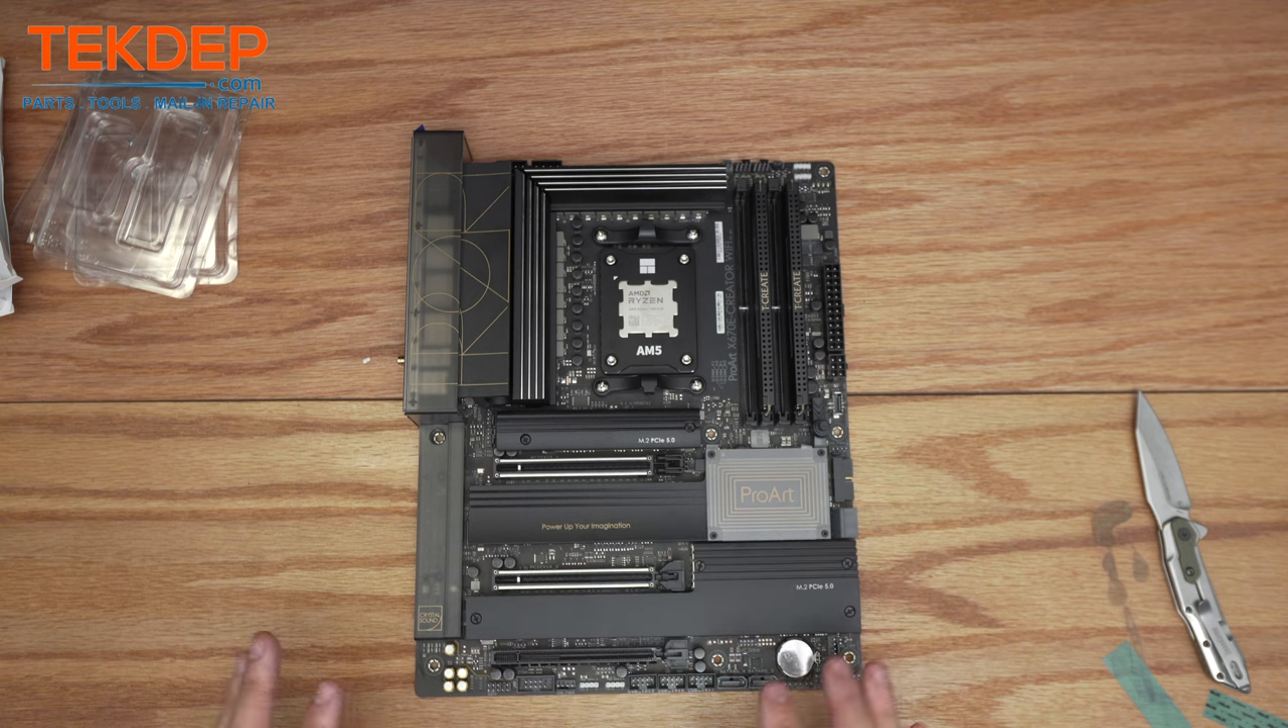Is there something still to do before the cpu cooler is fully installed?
Yes.